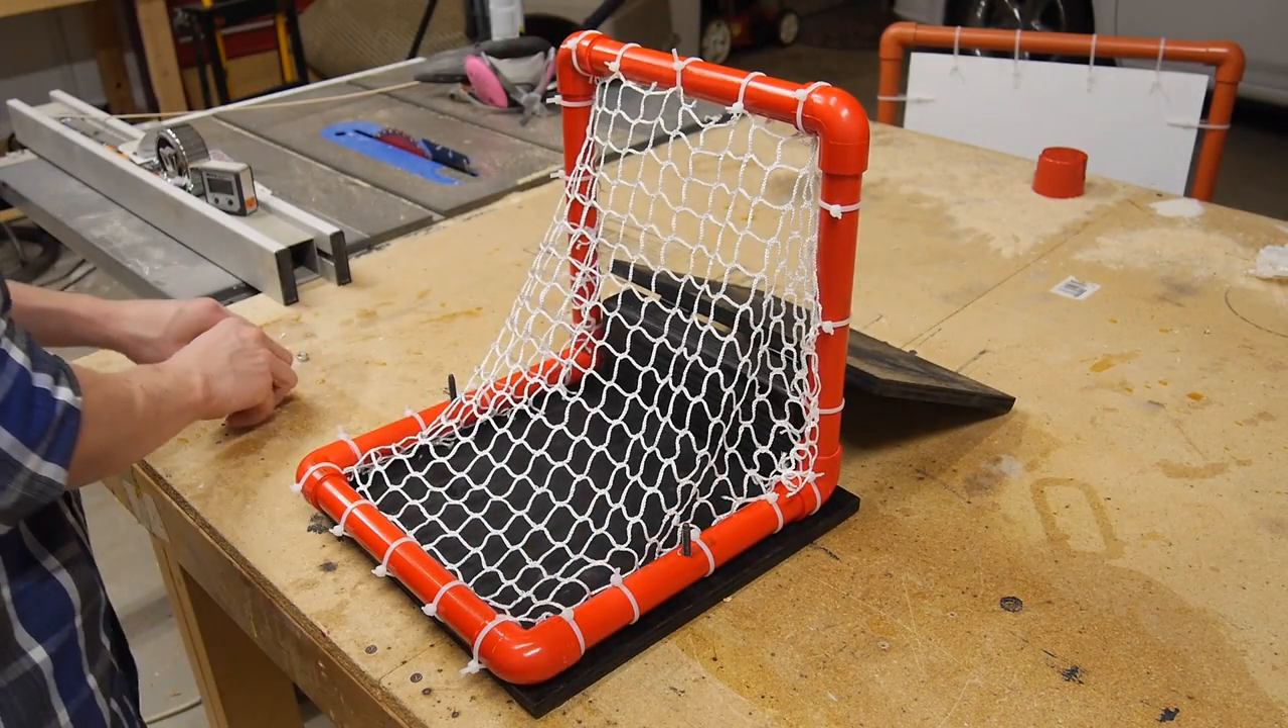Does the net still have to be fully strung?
No.